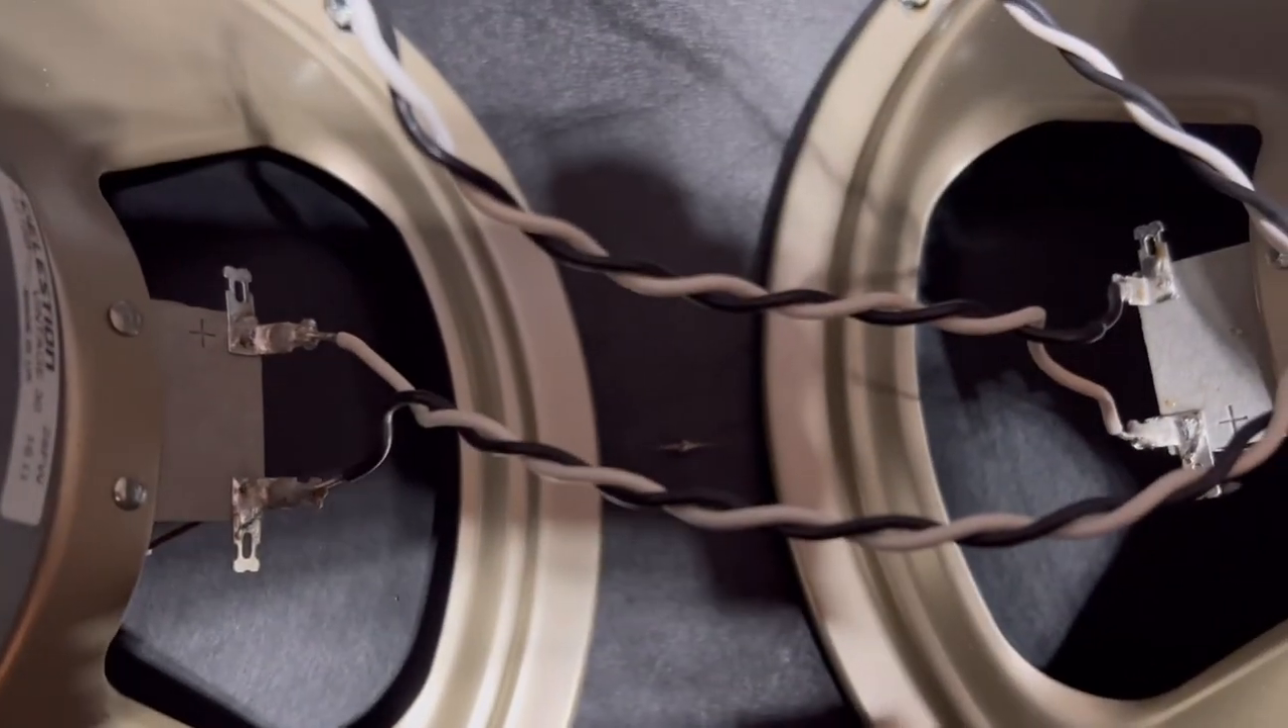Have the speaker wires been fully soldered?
Yes.